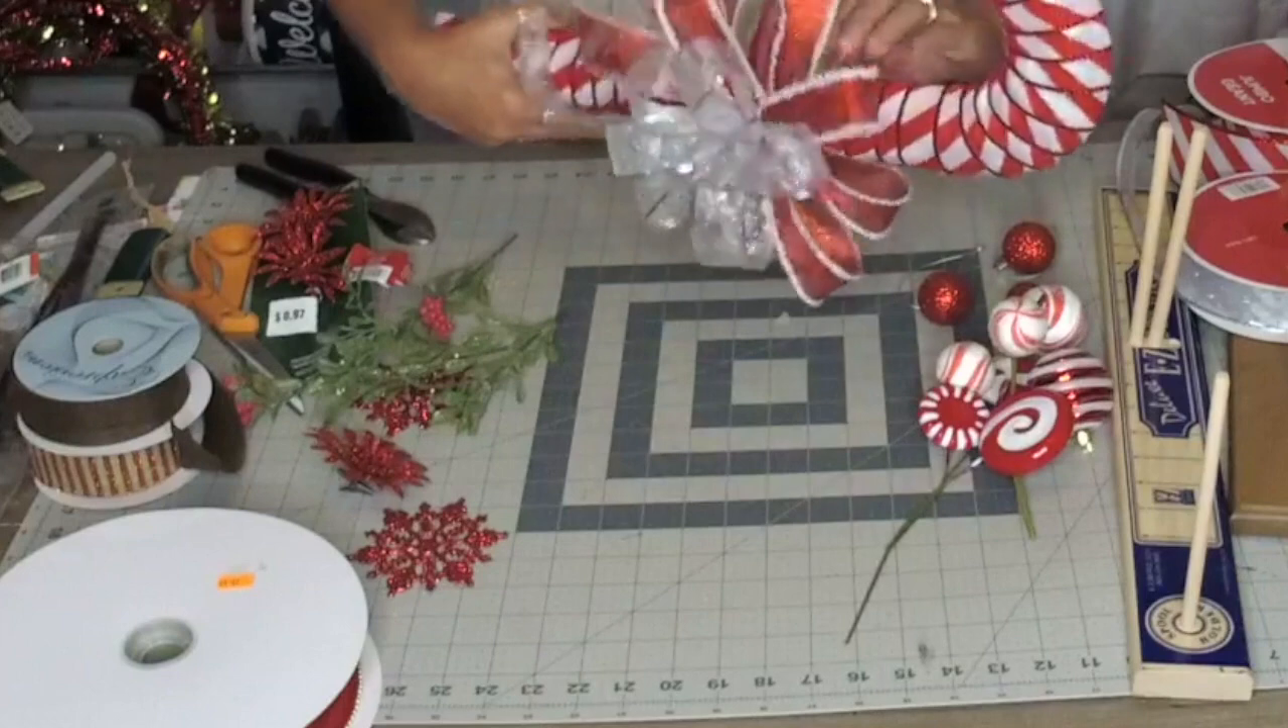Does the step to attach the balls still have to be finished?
Yes.